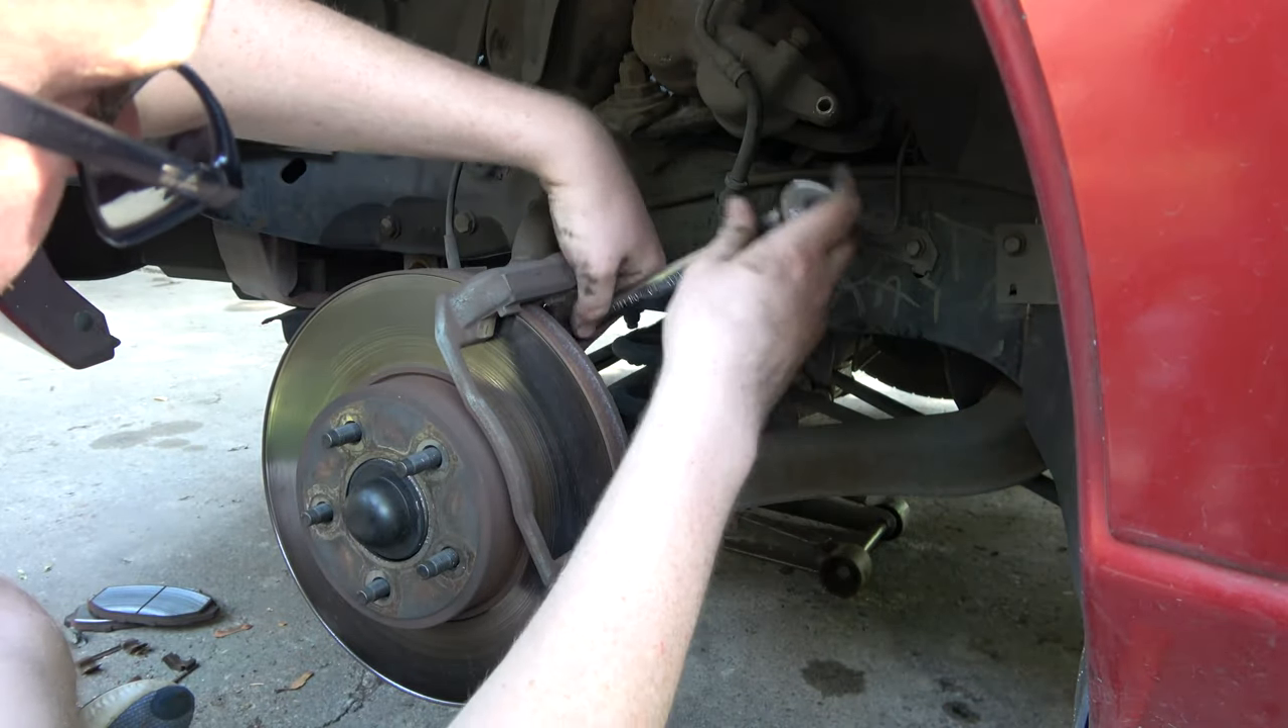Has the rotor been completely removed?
No.